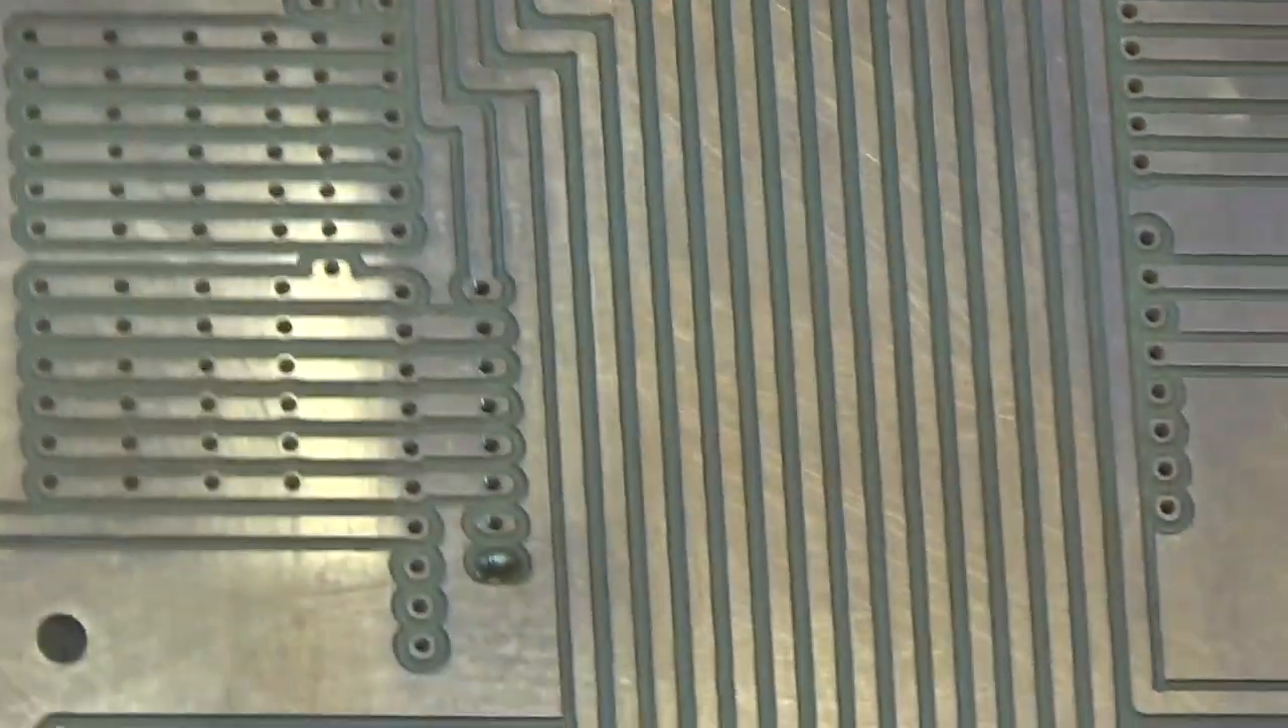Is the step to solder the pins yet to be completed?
Yes.